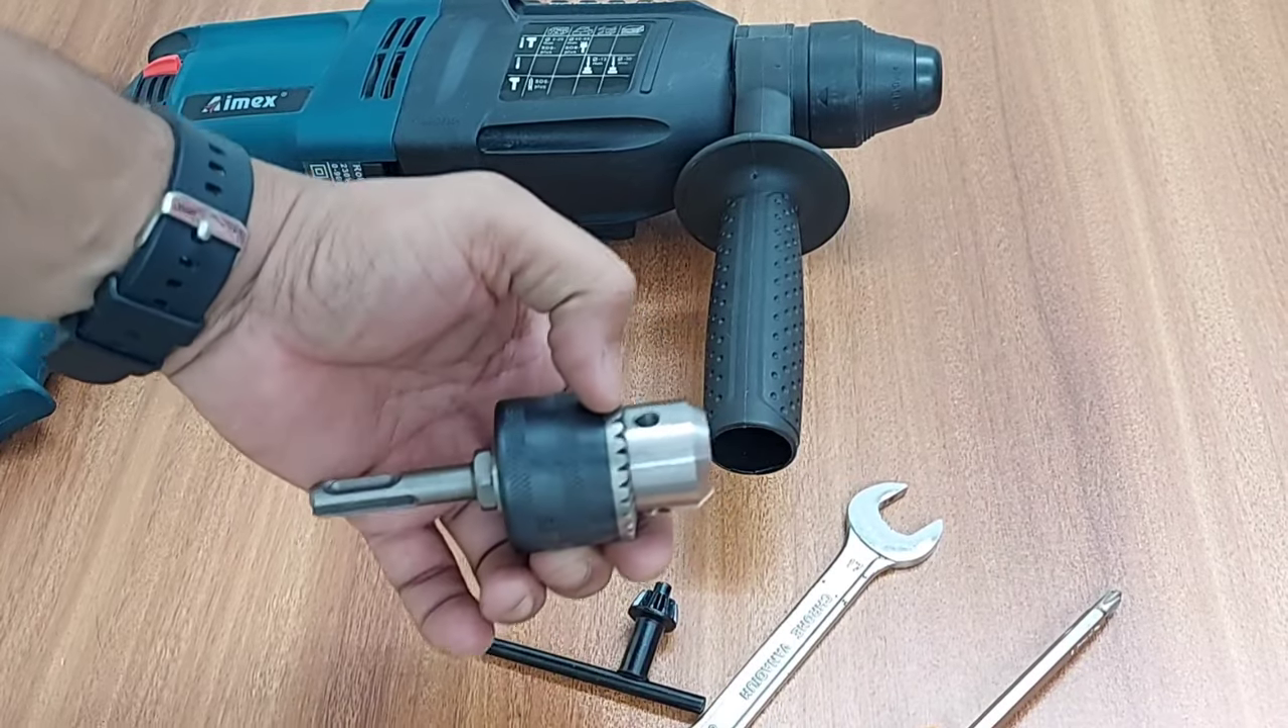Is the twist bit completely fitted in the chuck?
No.